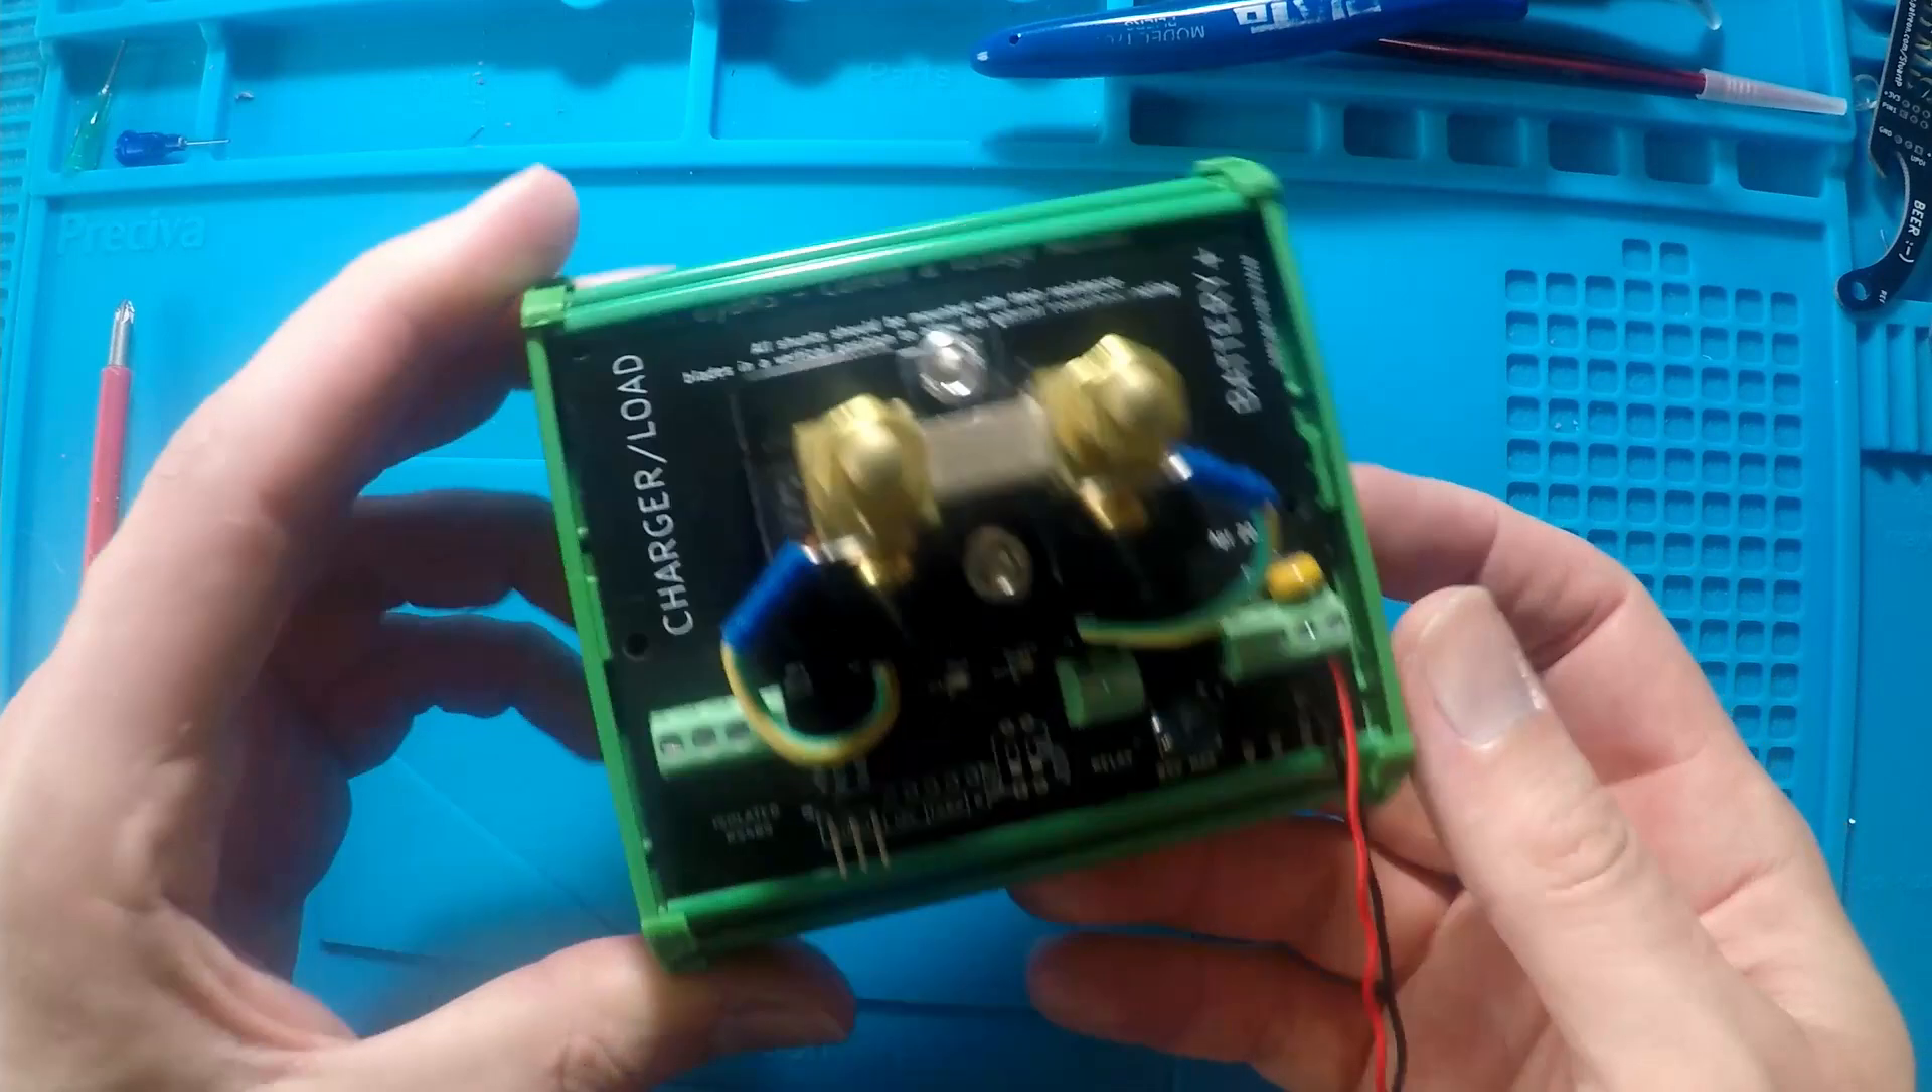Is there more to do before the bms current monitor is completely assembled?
No.